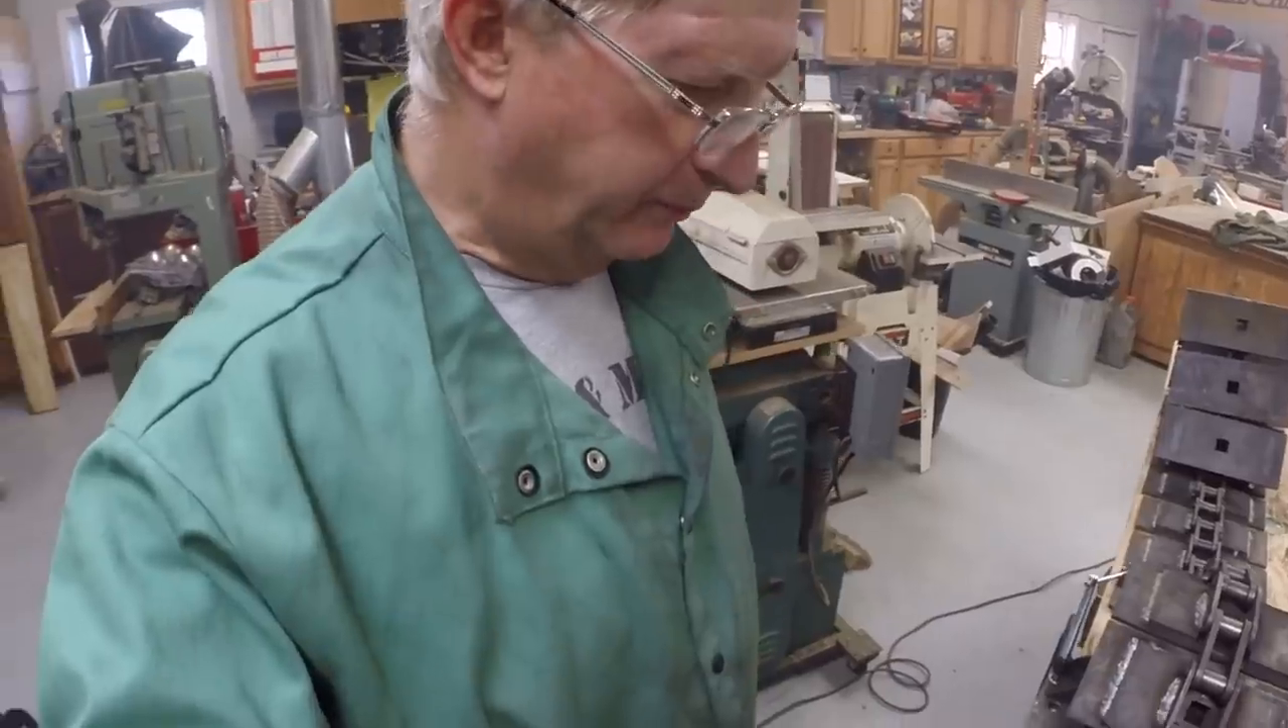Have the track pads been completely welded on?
No.